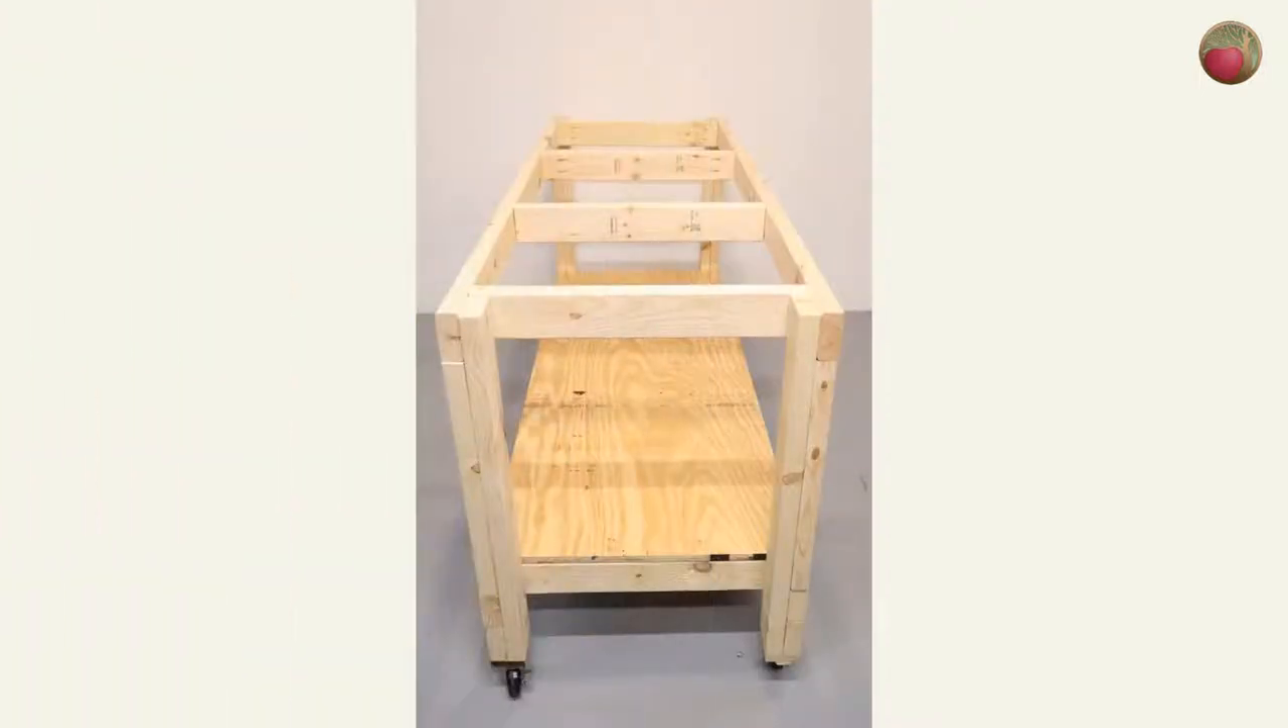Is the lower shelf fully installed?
Yes.